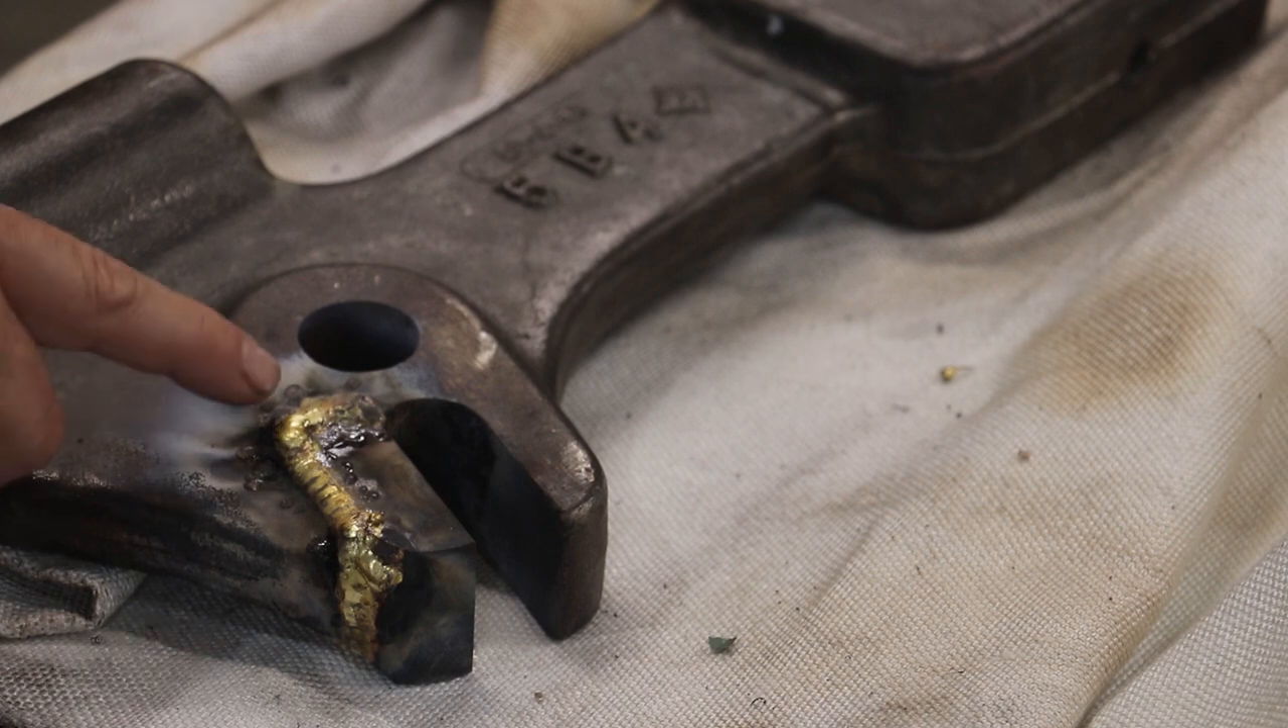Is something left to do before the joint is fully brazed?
No.